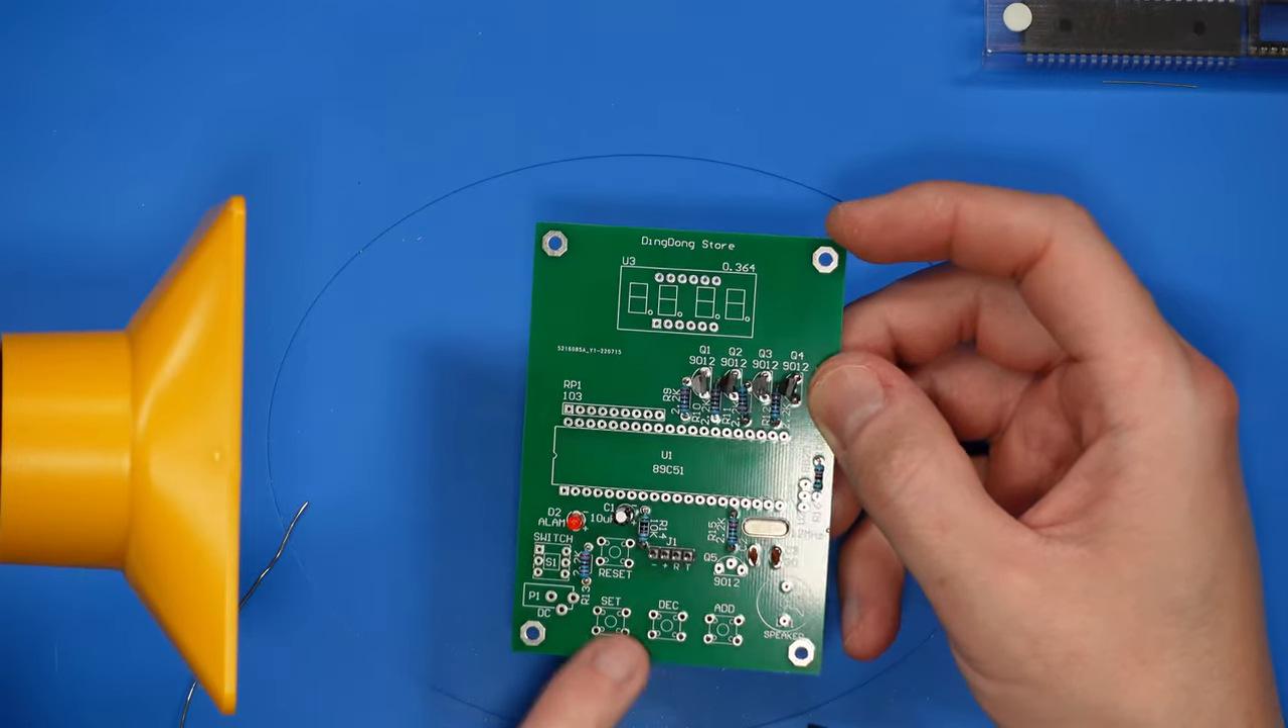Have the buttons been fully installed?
No.